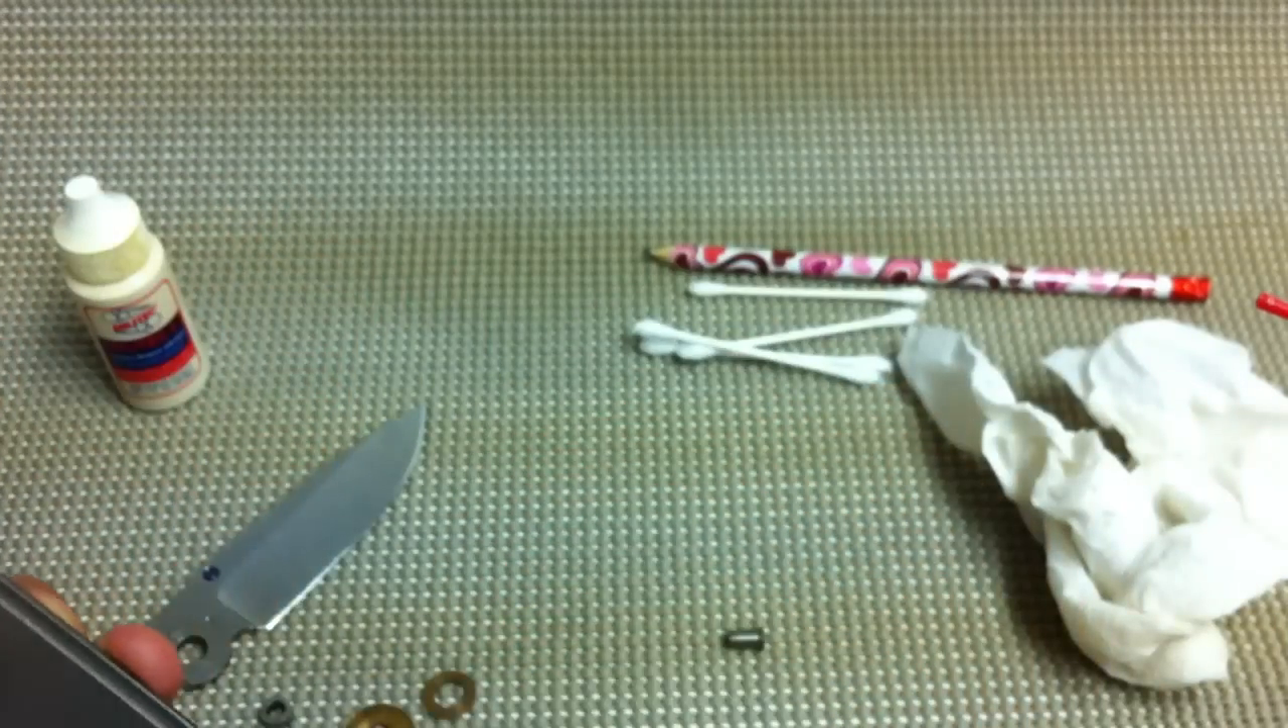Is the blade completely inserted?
No.